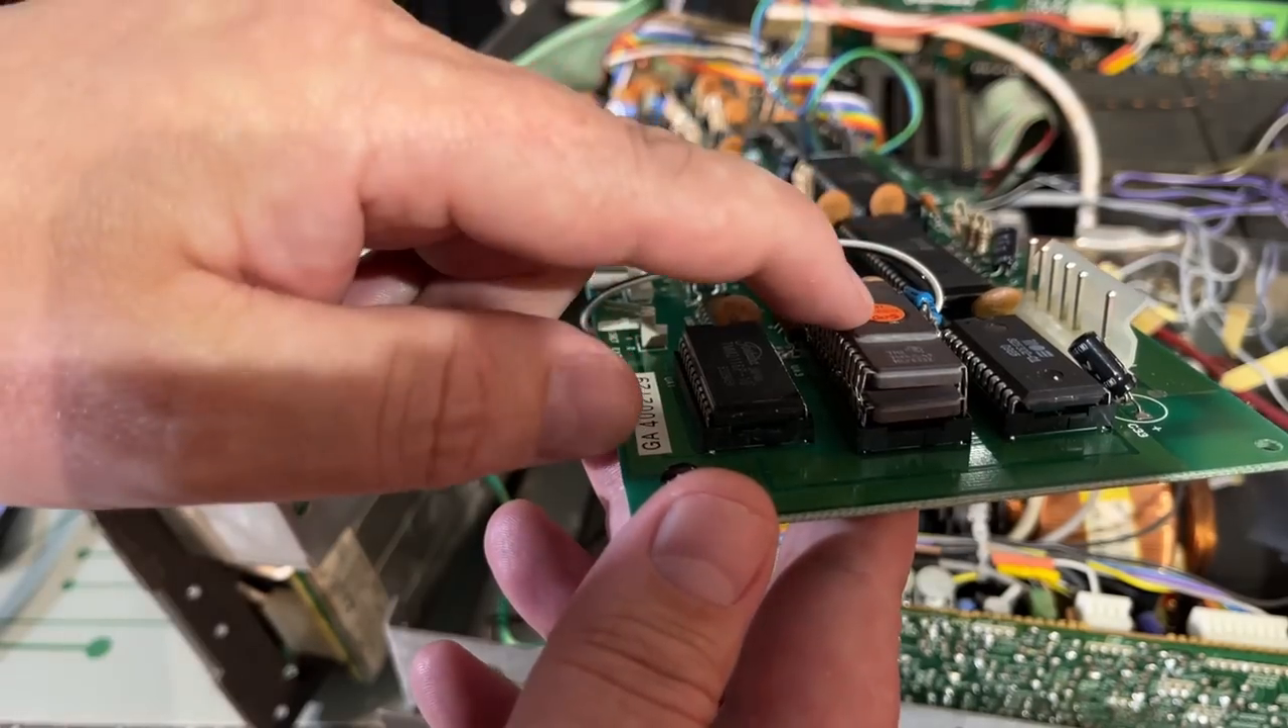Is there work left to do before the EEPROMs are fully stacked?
No.